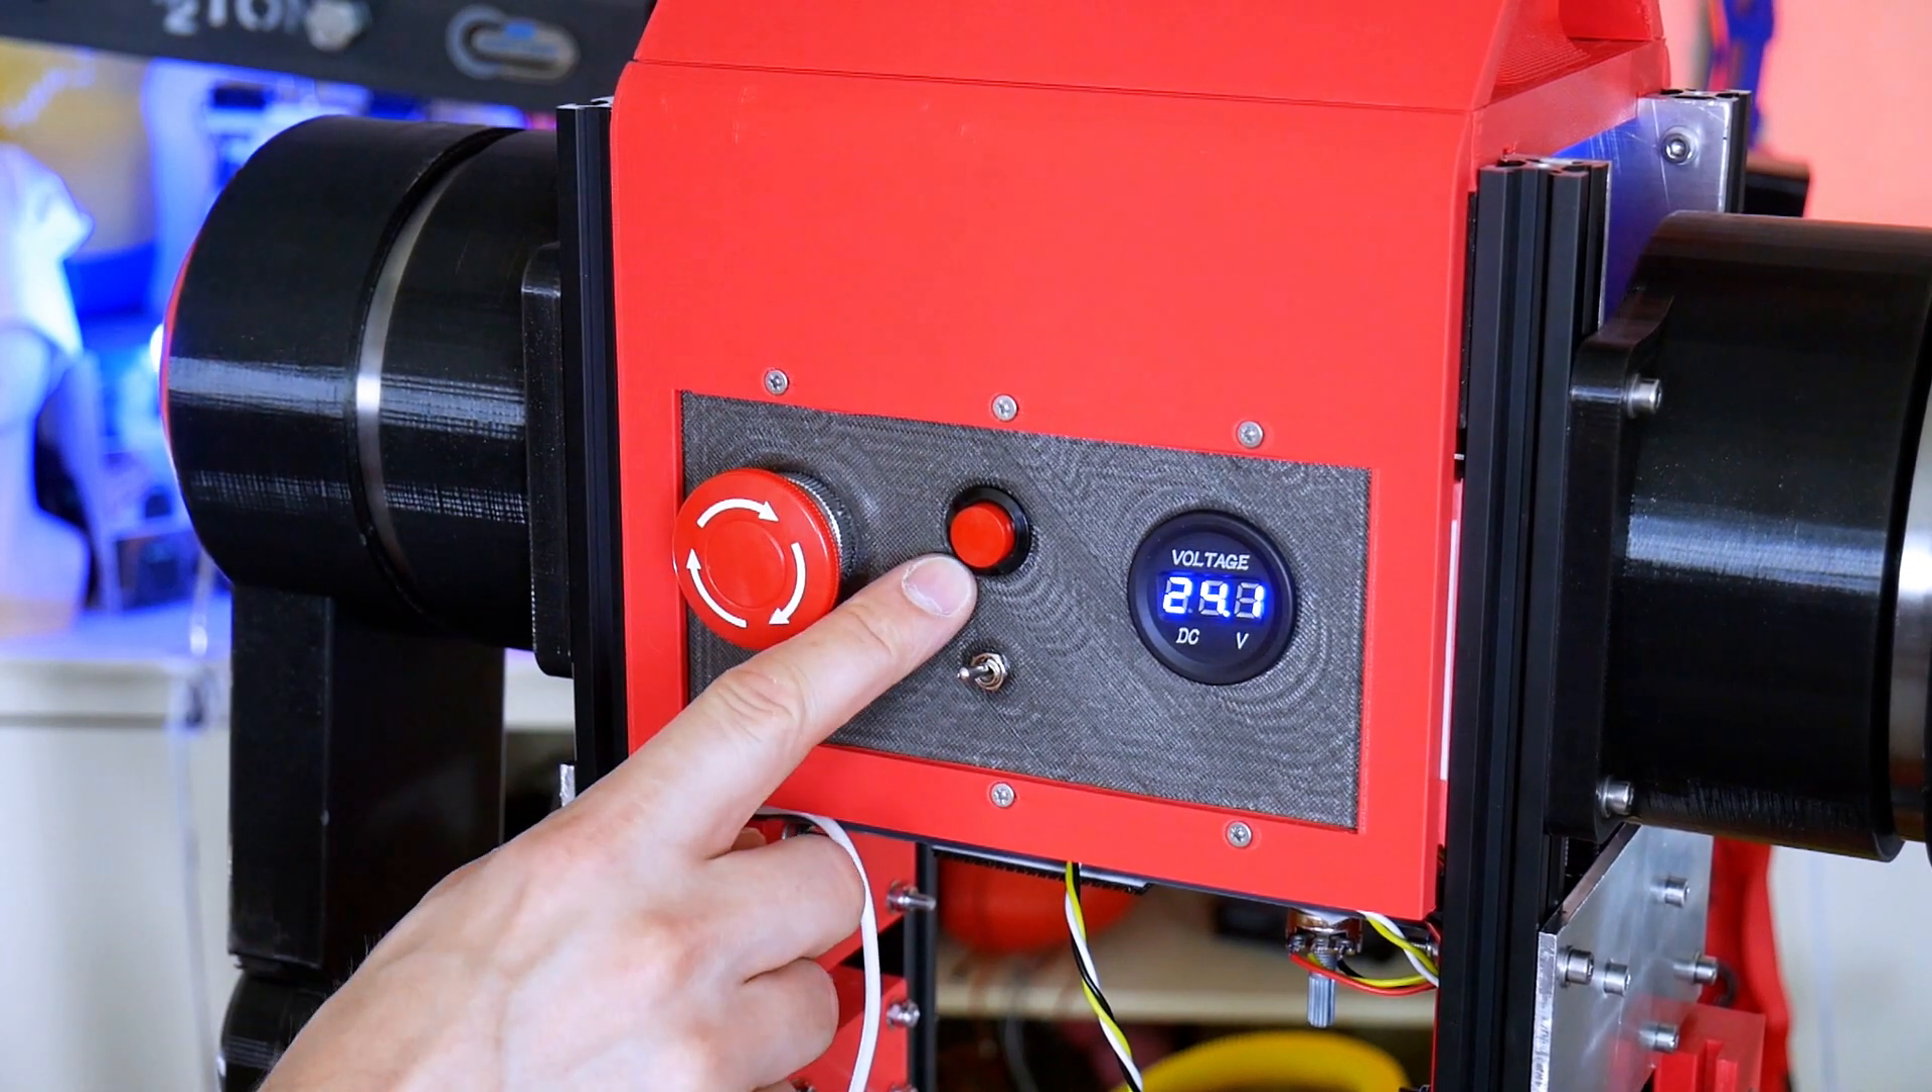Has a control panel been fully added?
Yes.